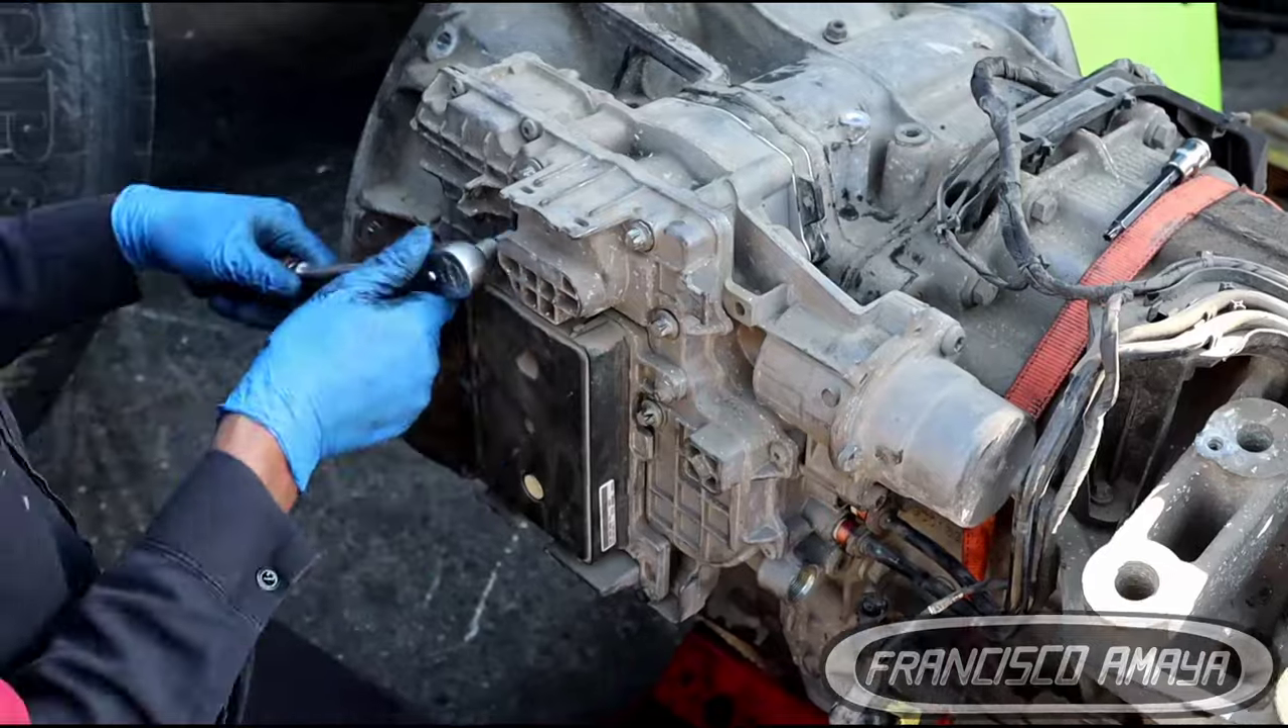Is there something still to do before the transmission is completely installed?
Yes.